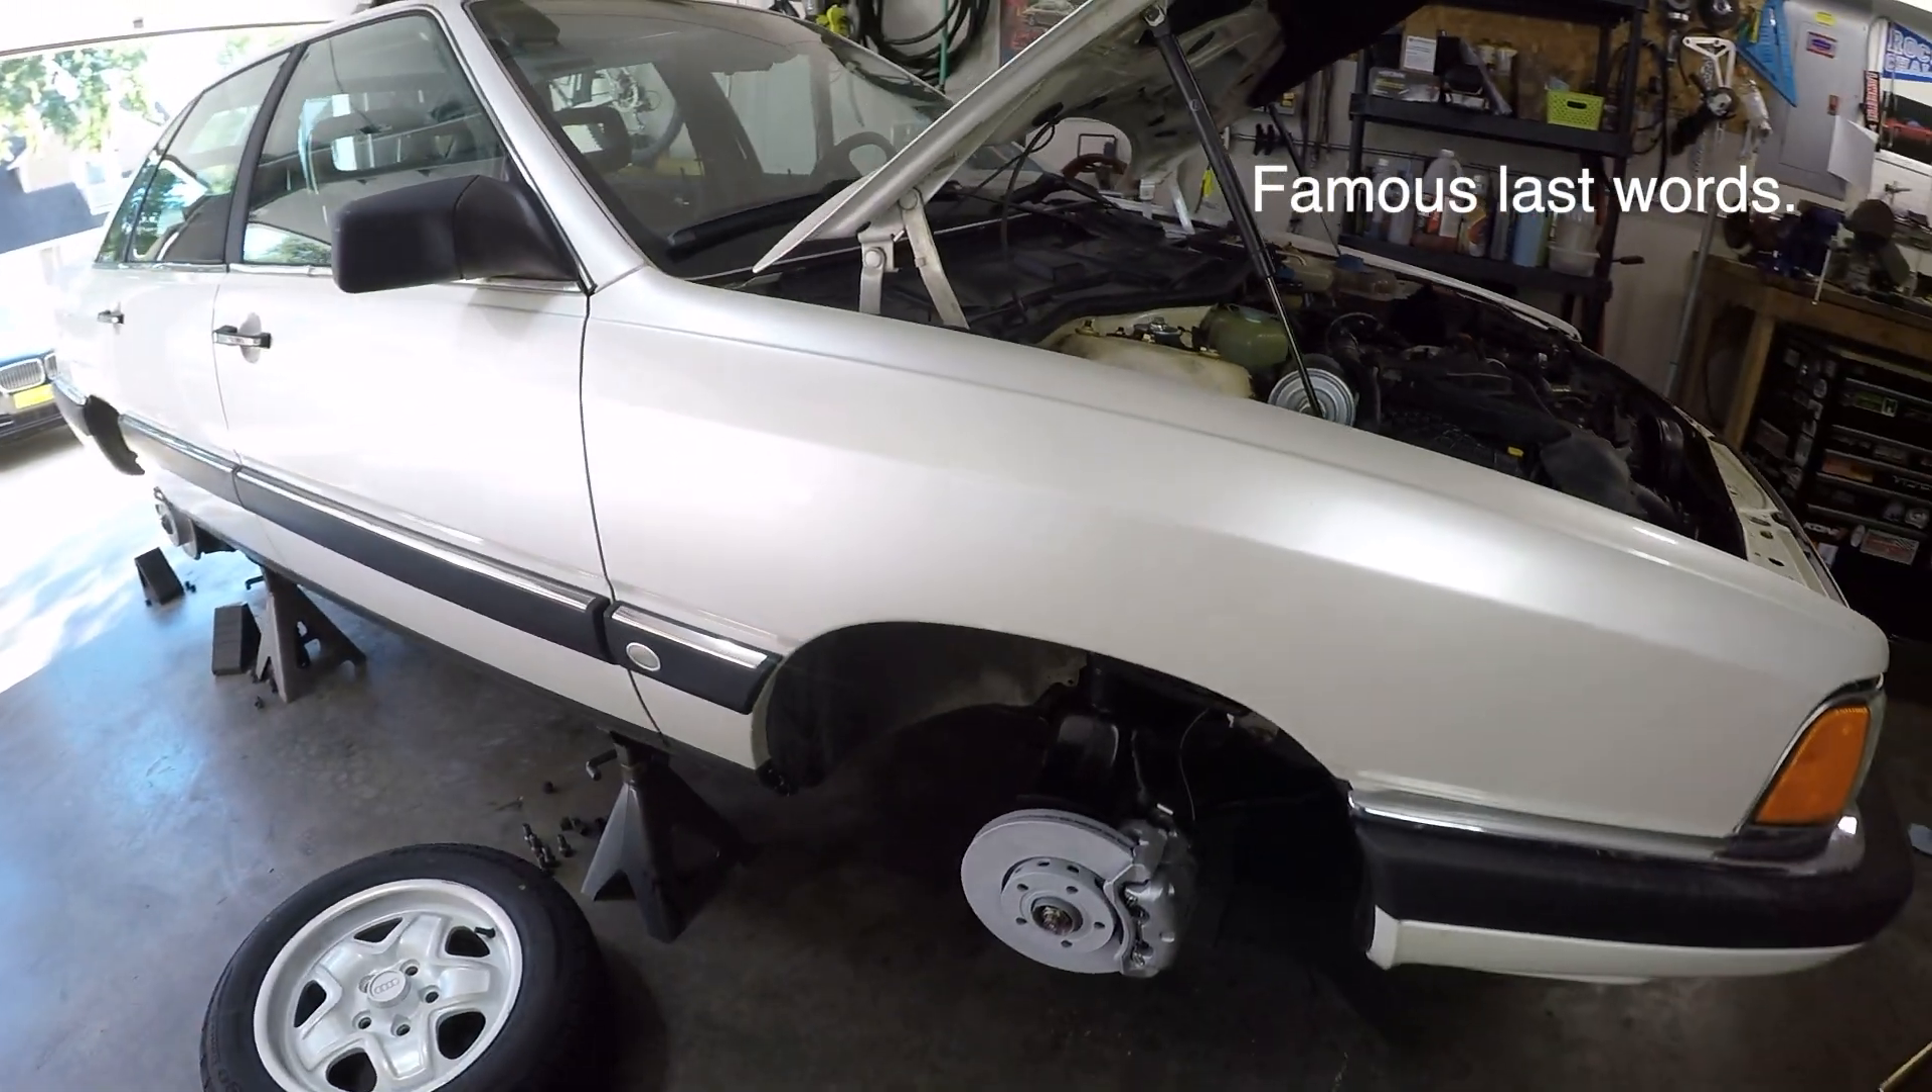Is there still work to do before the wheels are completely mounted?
Yes.